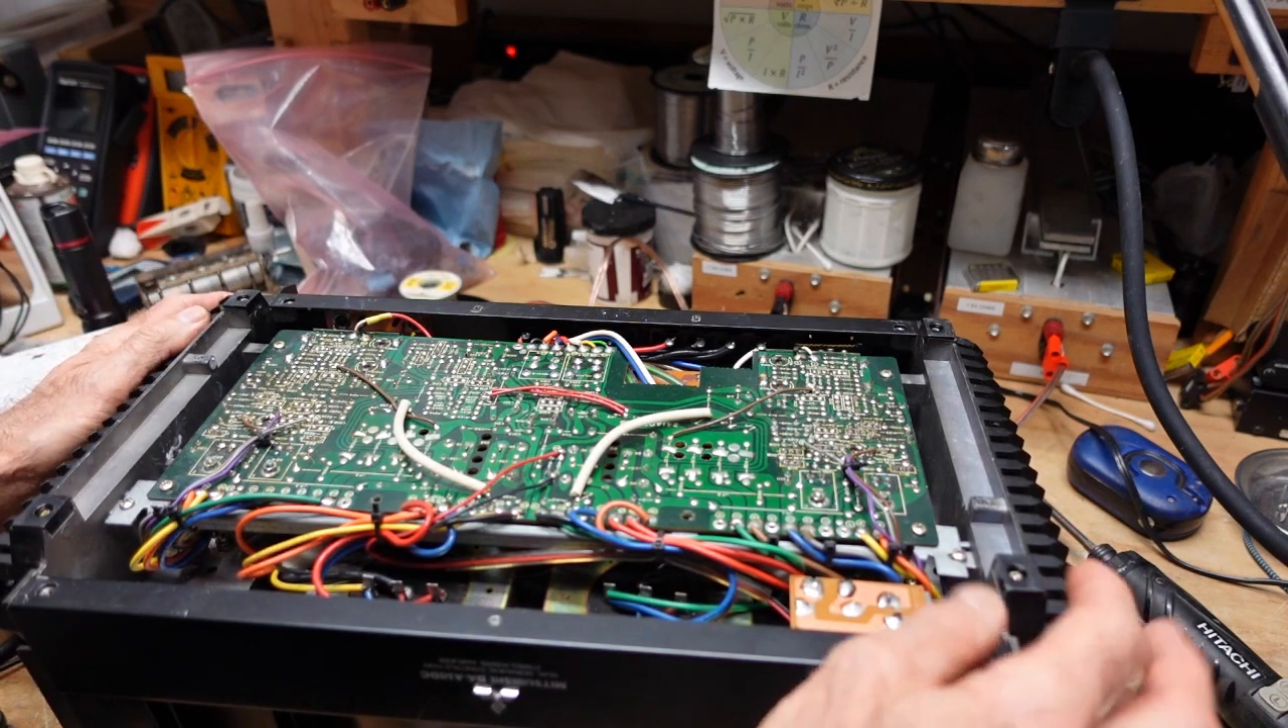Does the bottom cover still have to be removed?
No.